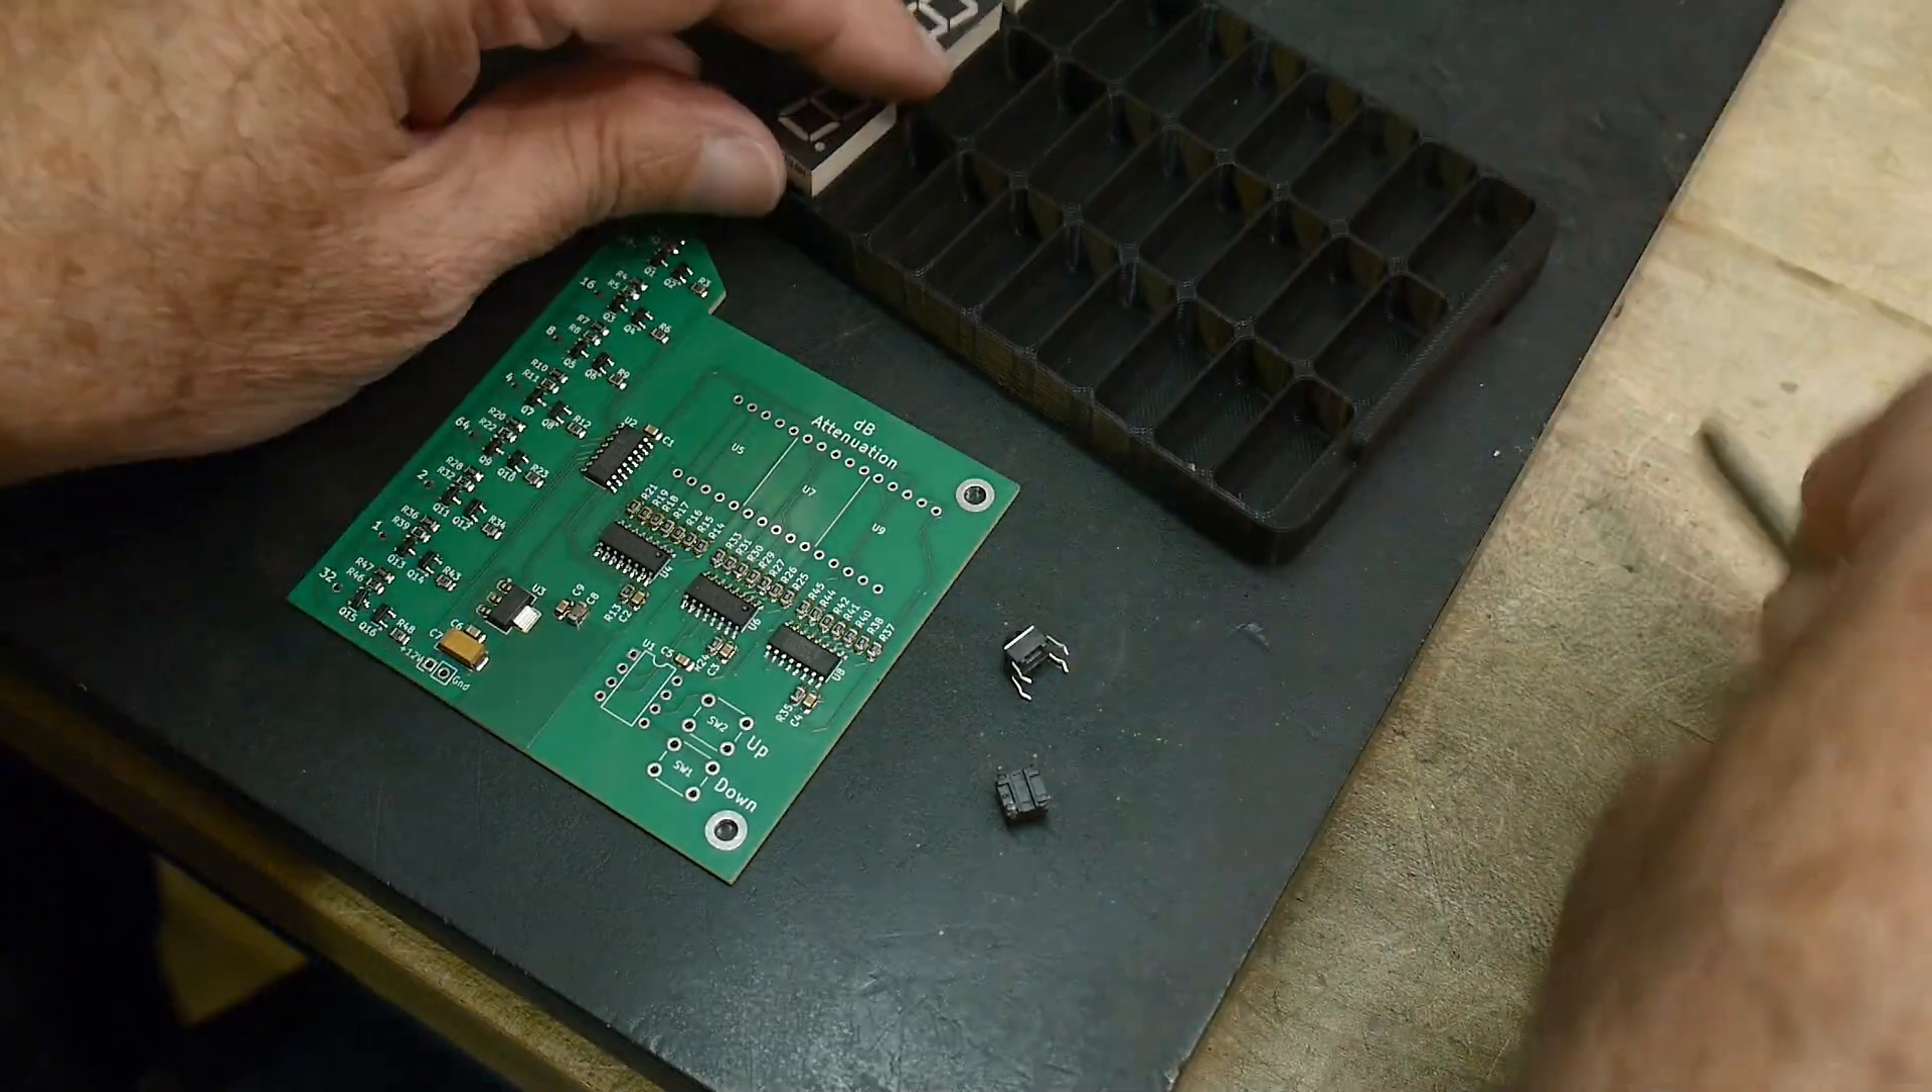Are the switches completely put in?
No.